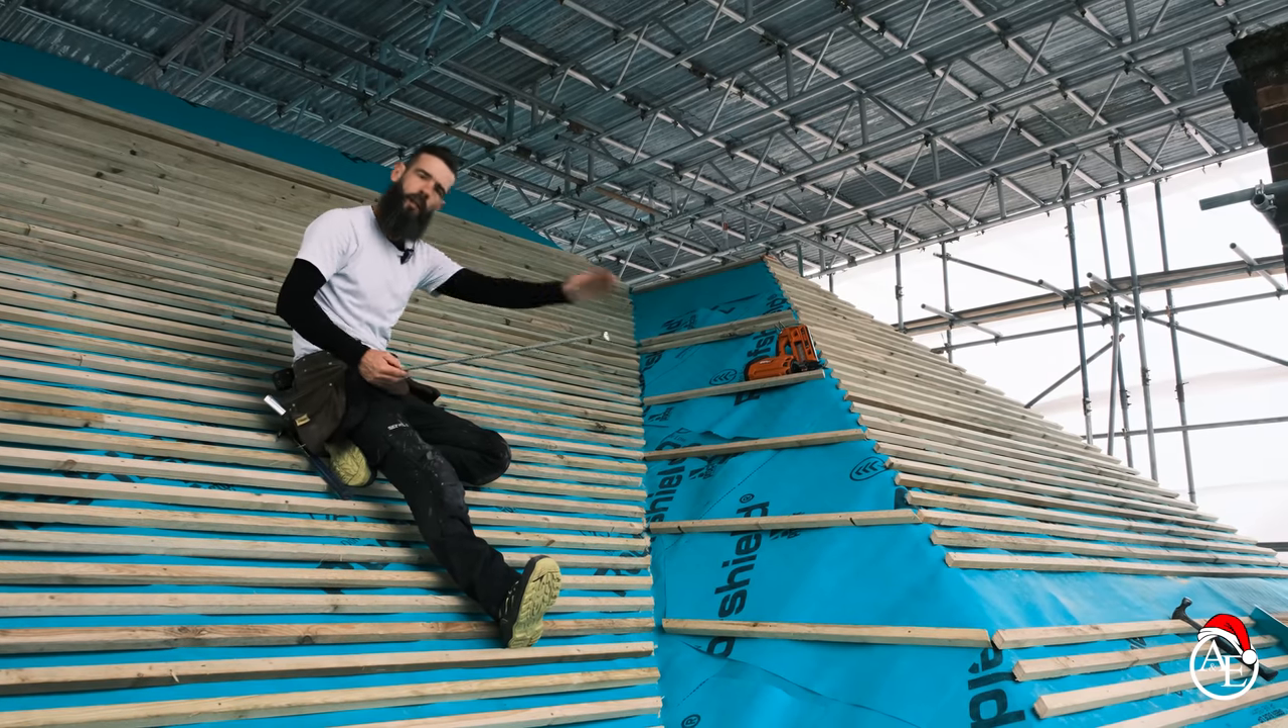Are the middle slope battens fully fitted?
No.